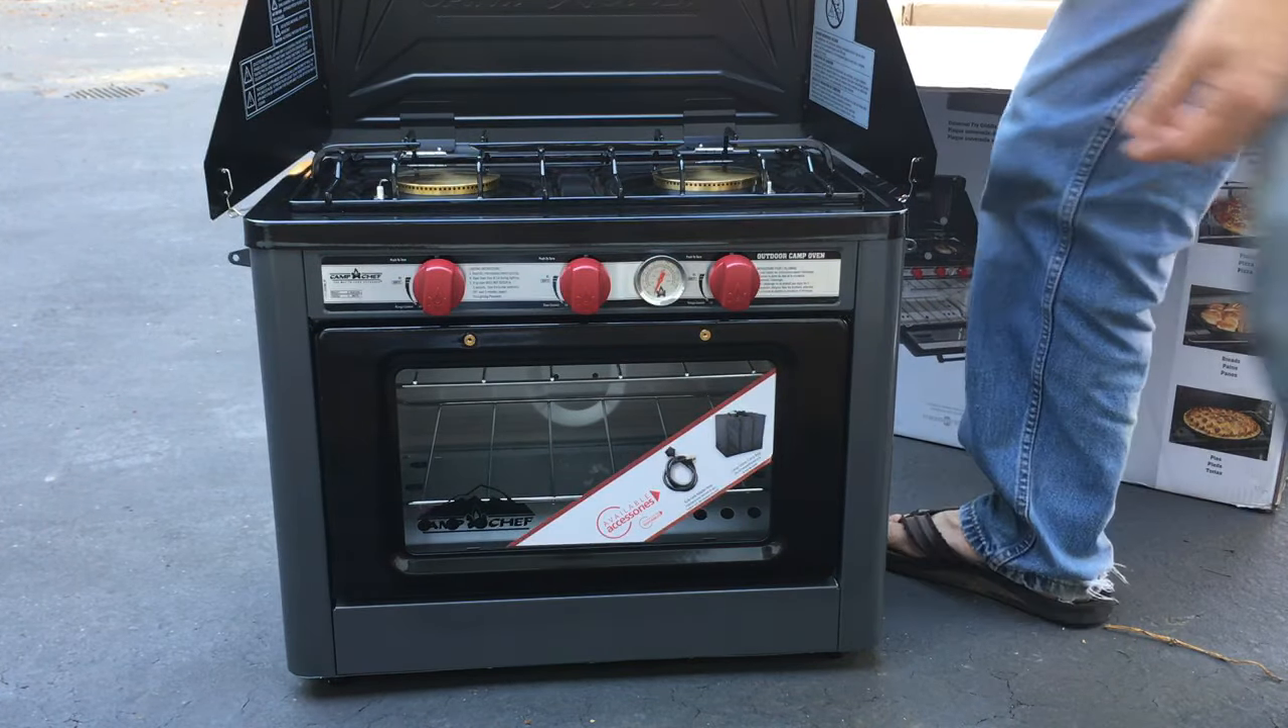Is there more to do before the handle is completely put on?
Yes.